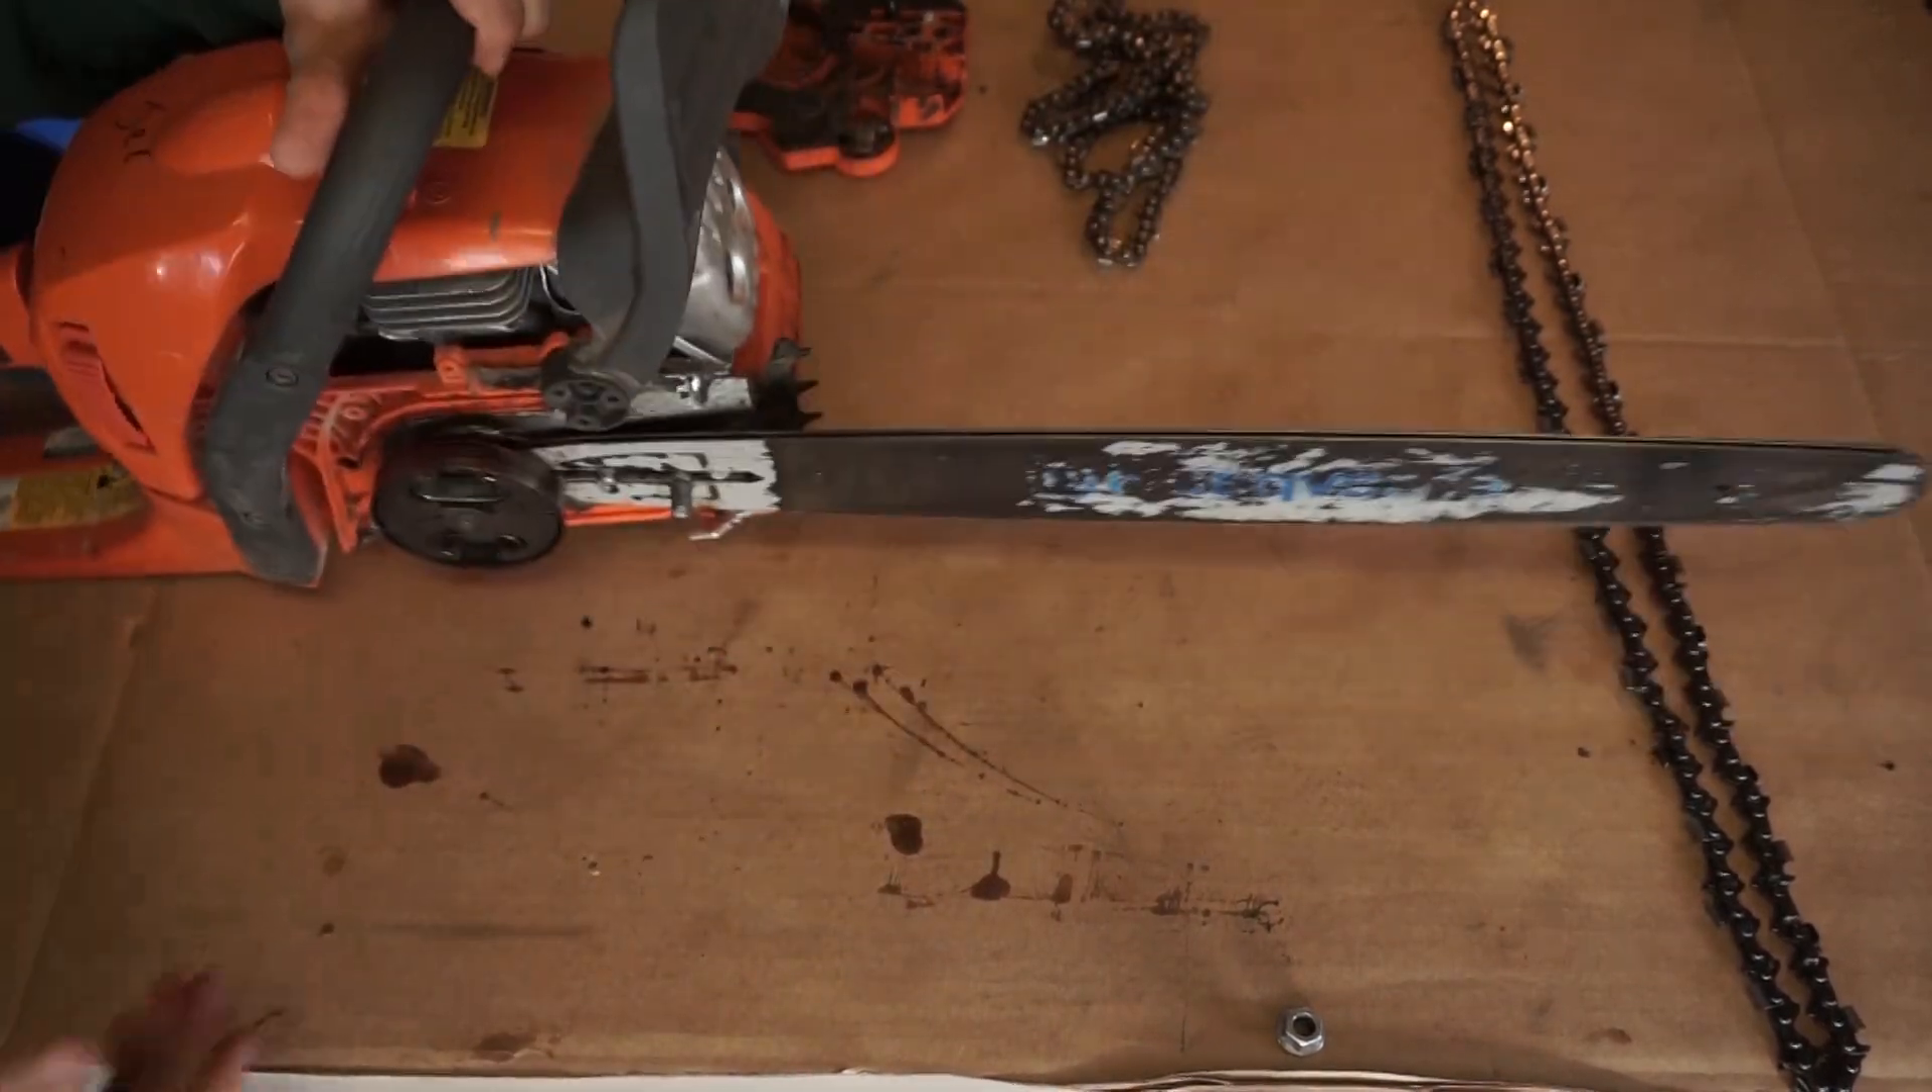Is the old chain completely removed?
Yes.